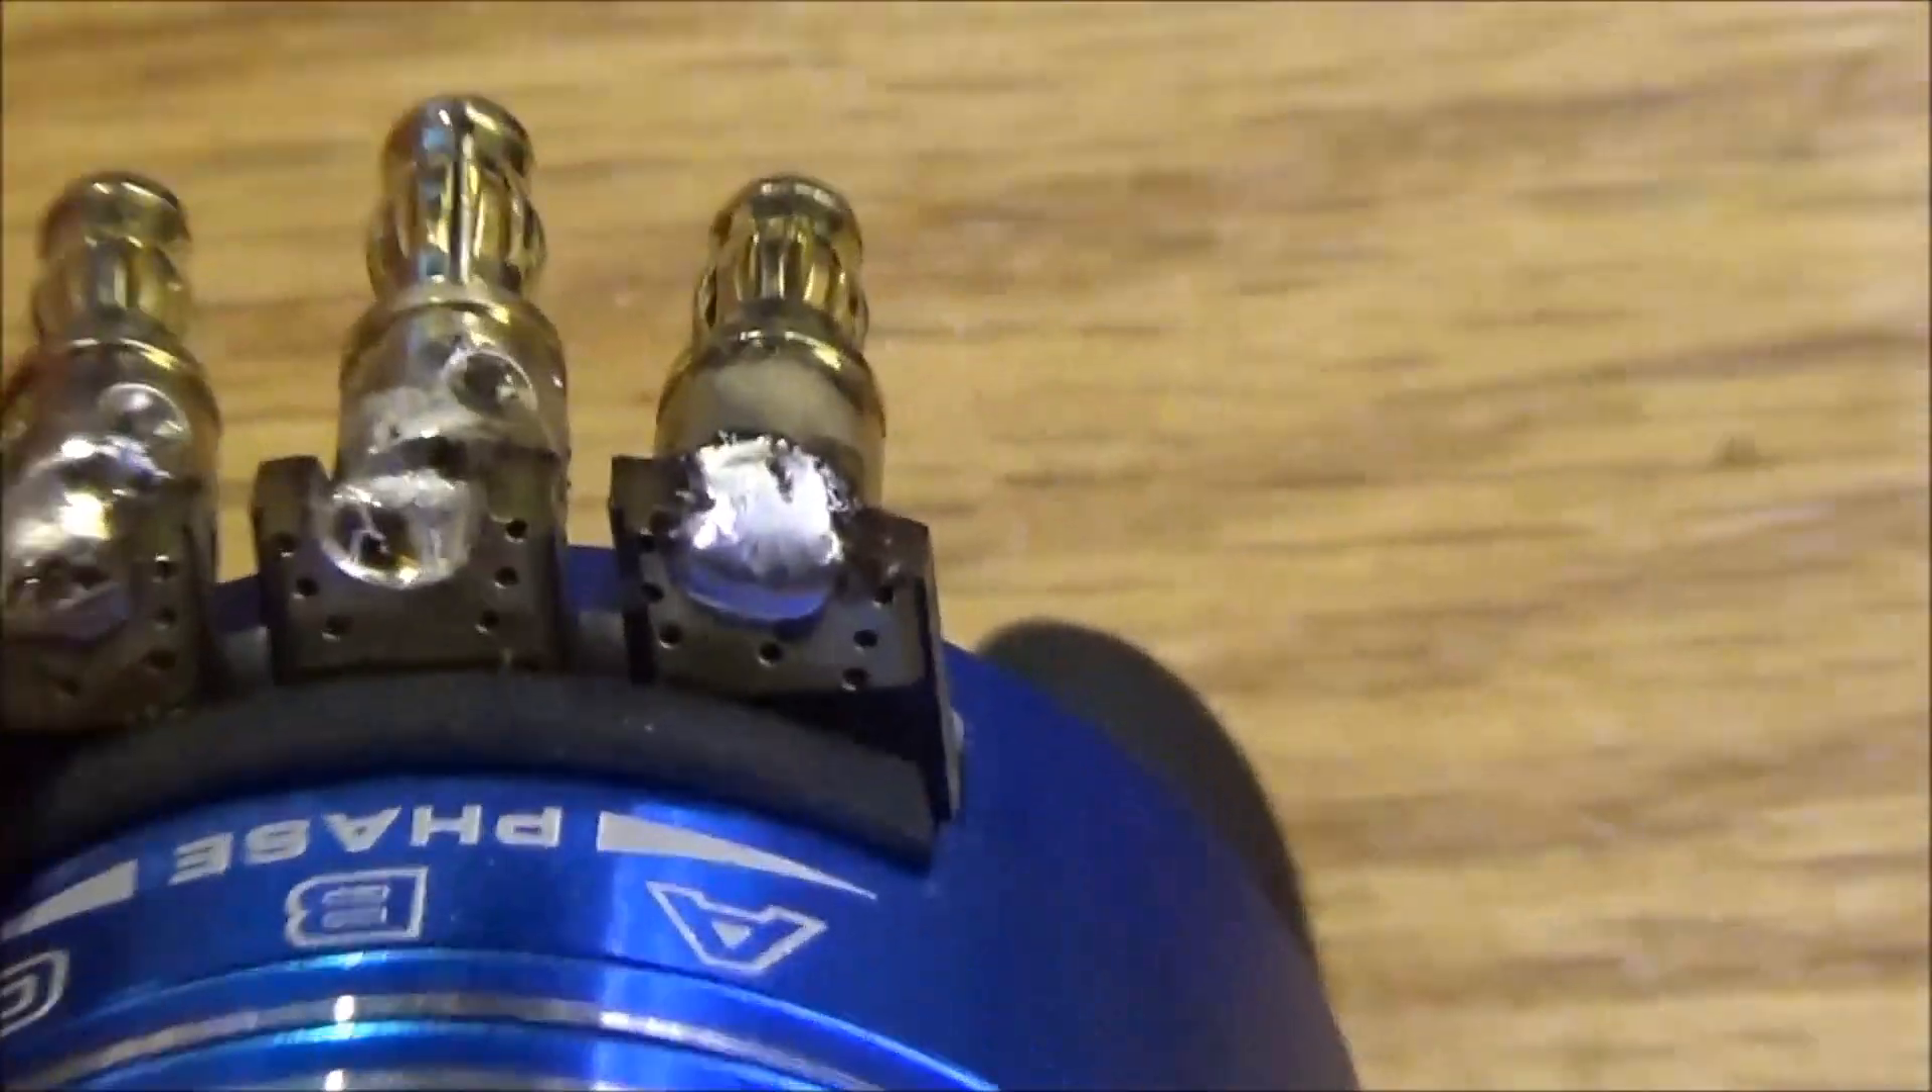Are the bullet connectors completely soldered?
Yes.